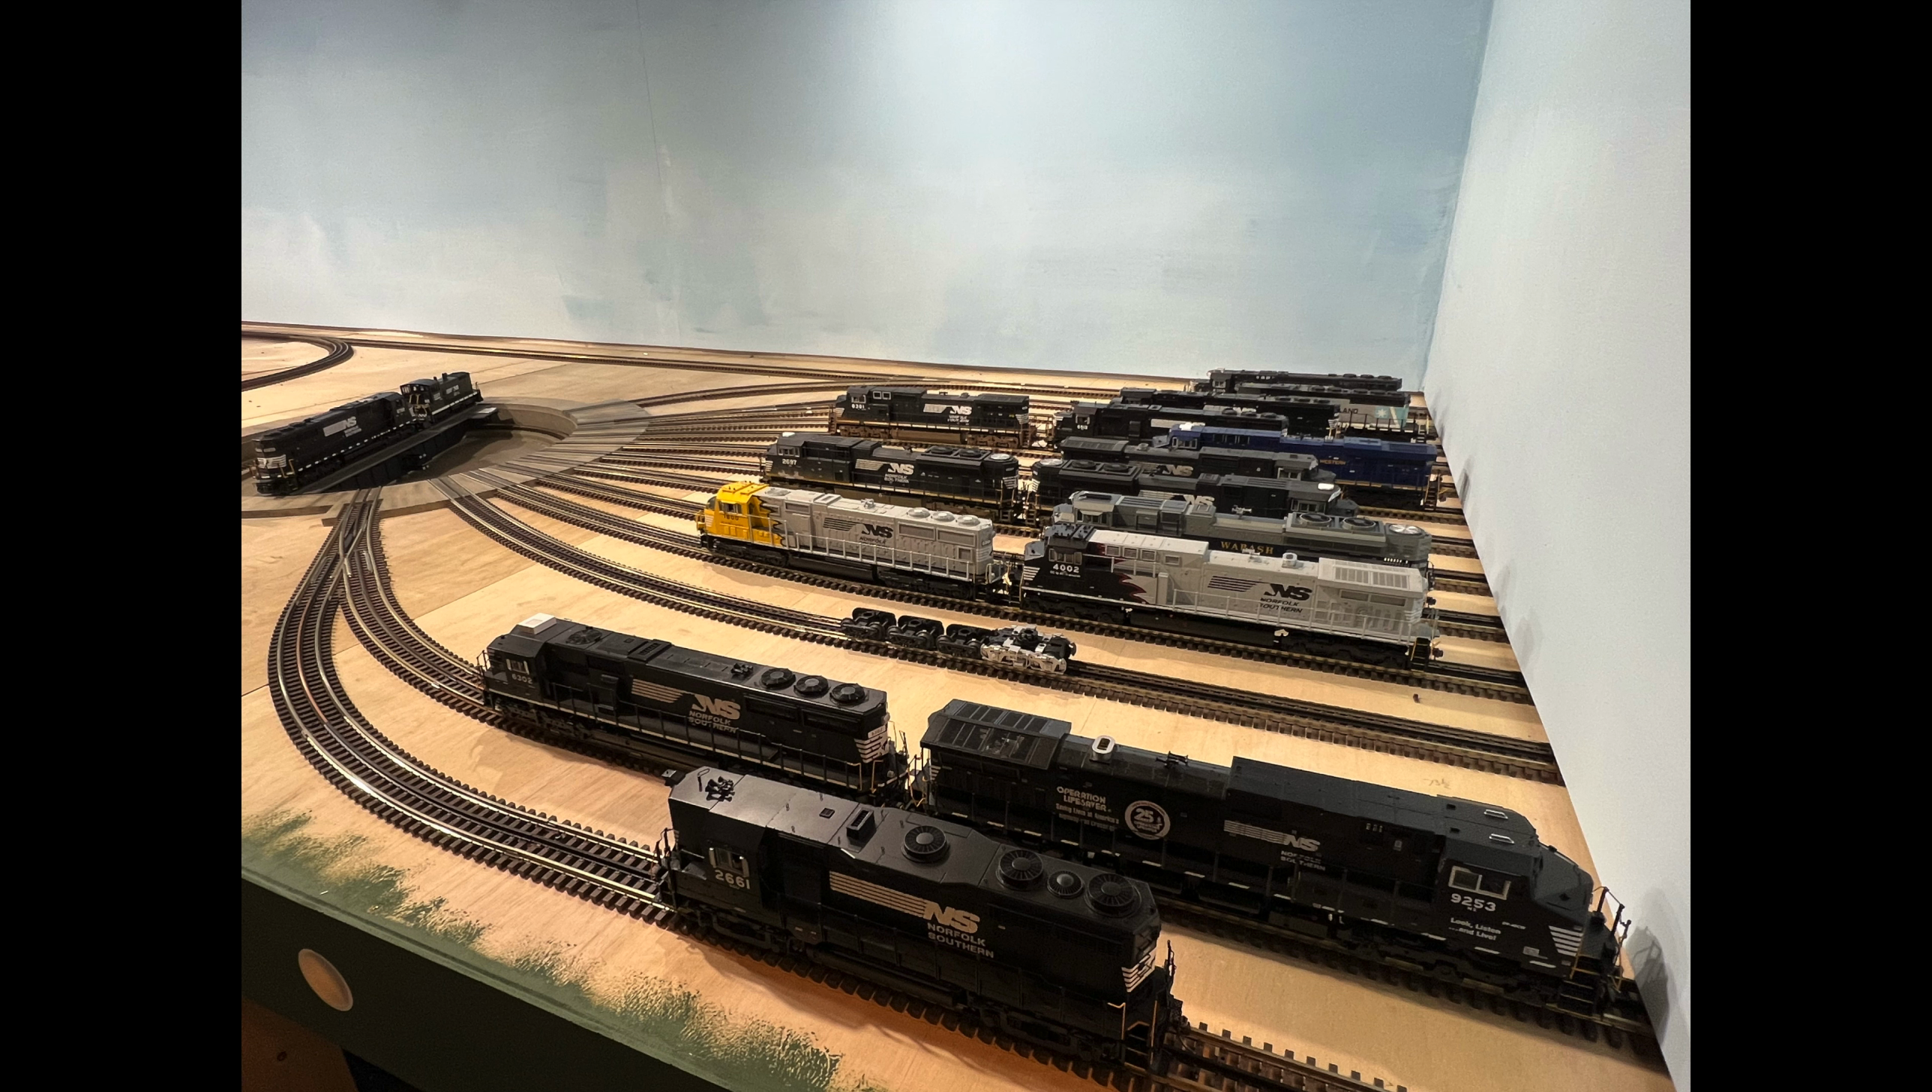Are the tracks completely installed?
Yes.